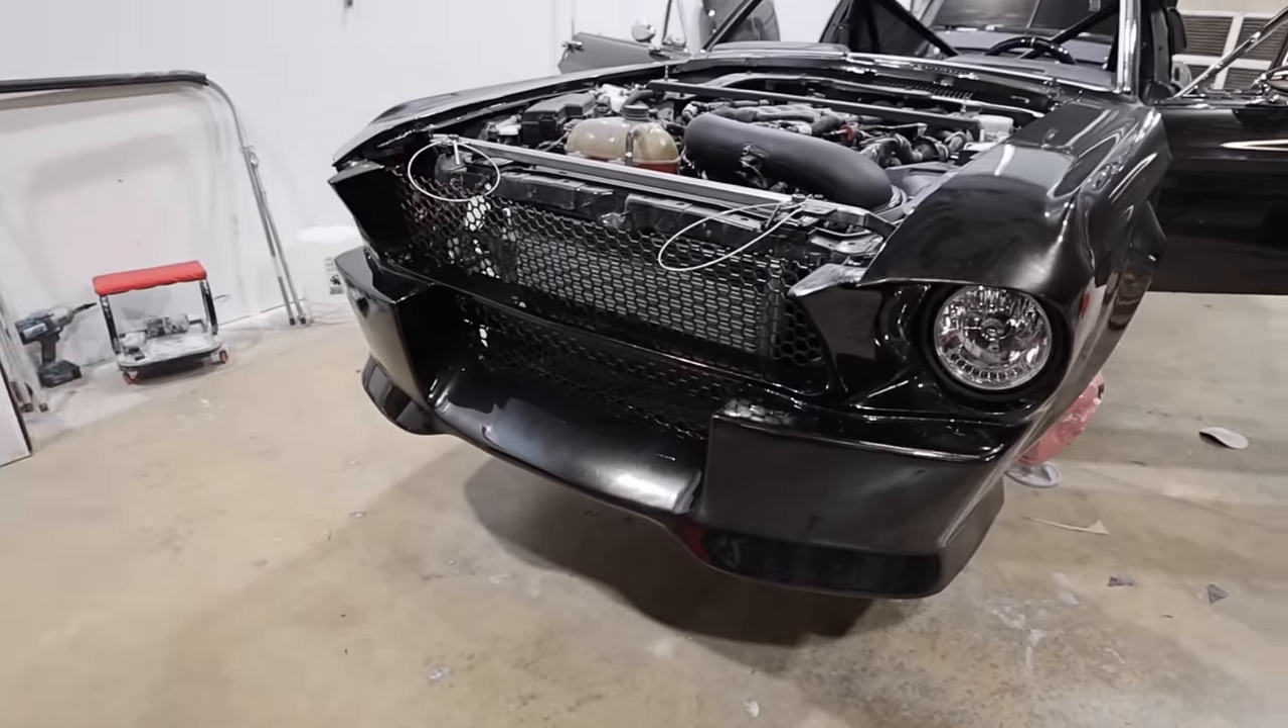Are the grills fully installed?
Yes.